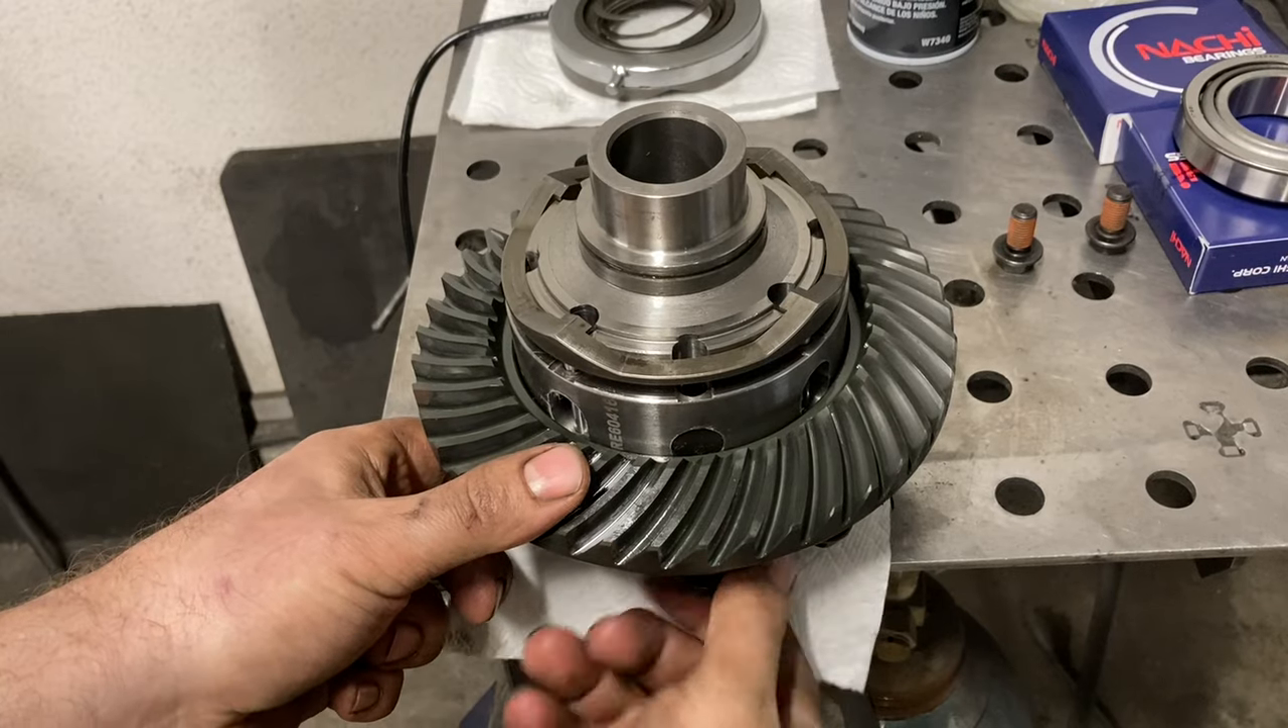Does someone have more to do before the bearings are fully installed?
Yes.